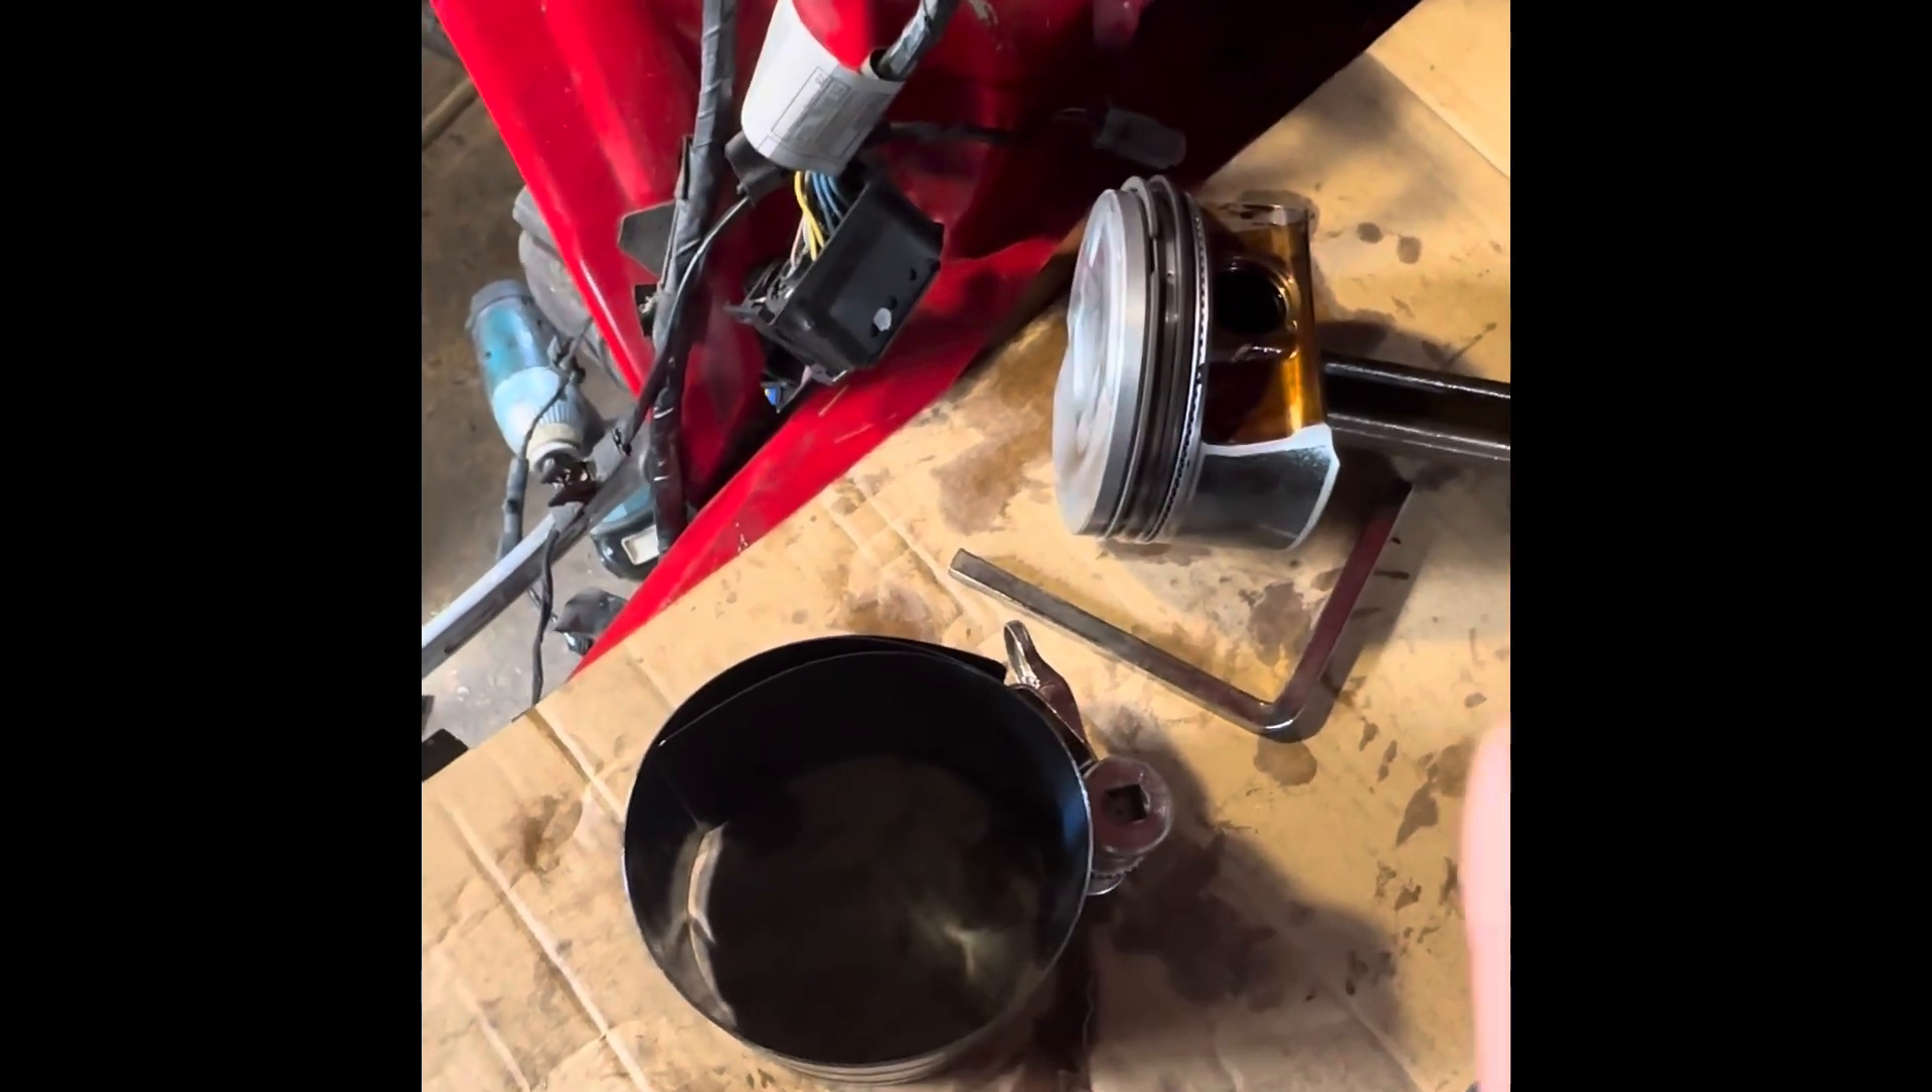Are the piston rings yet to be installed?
No.